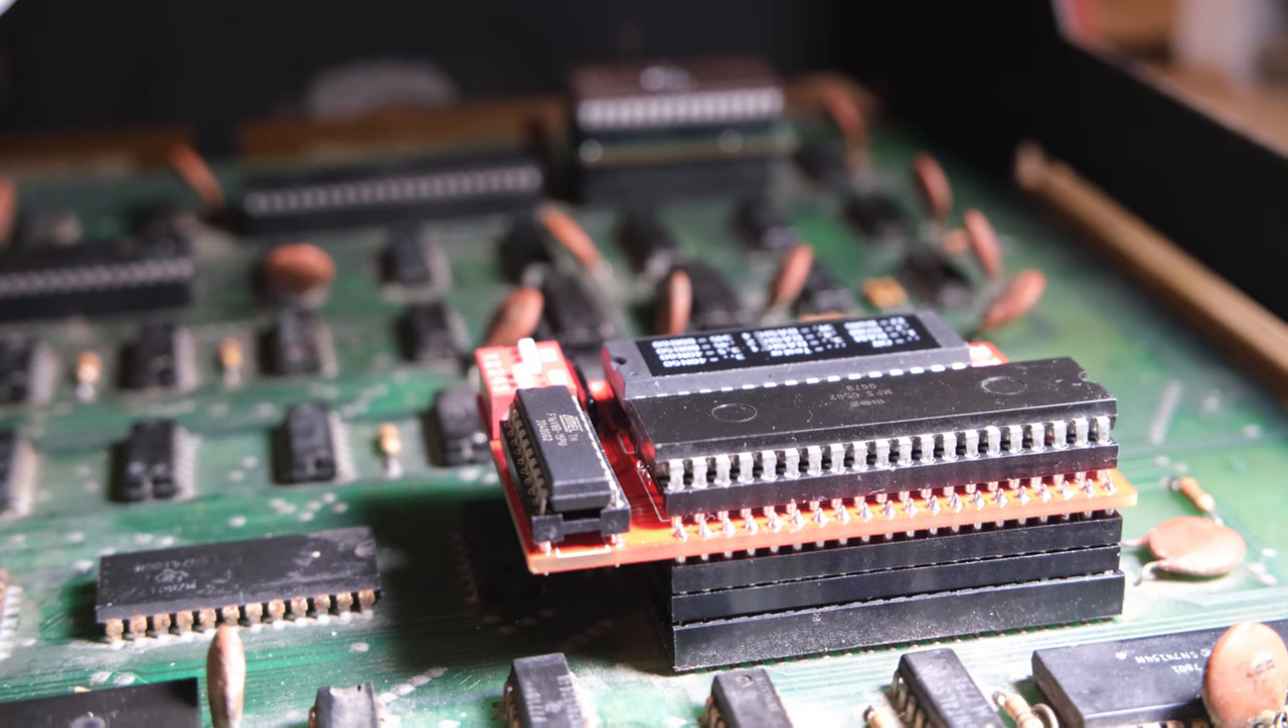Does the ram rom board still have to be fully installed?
No.